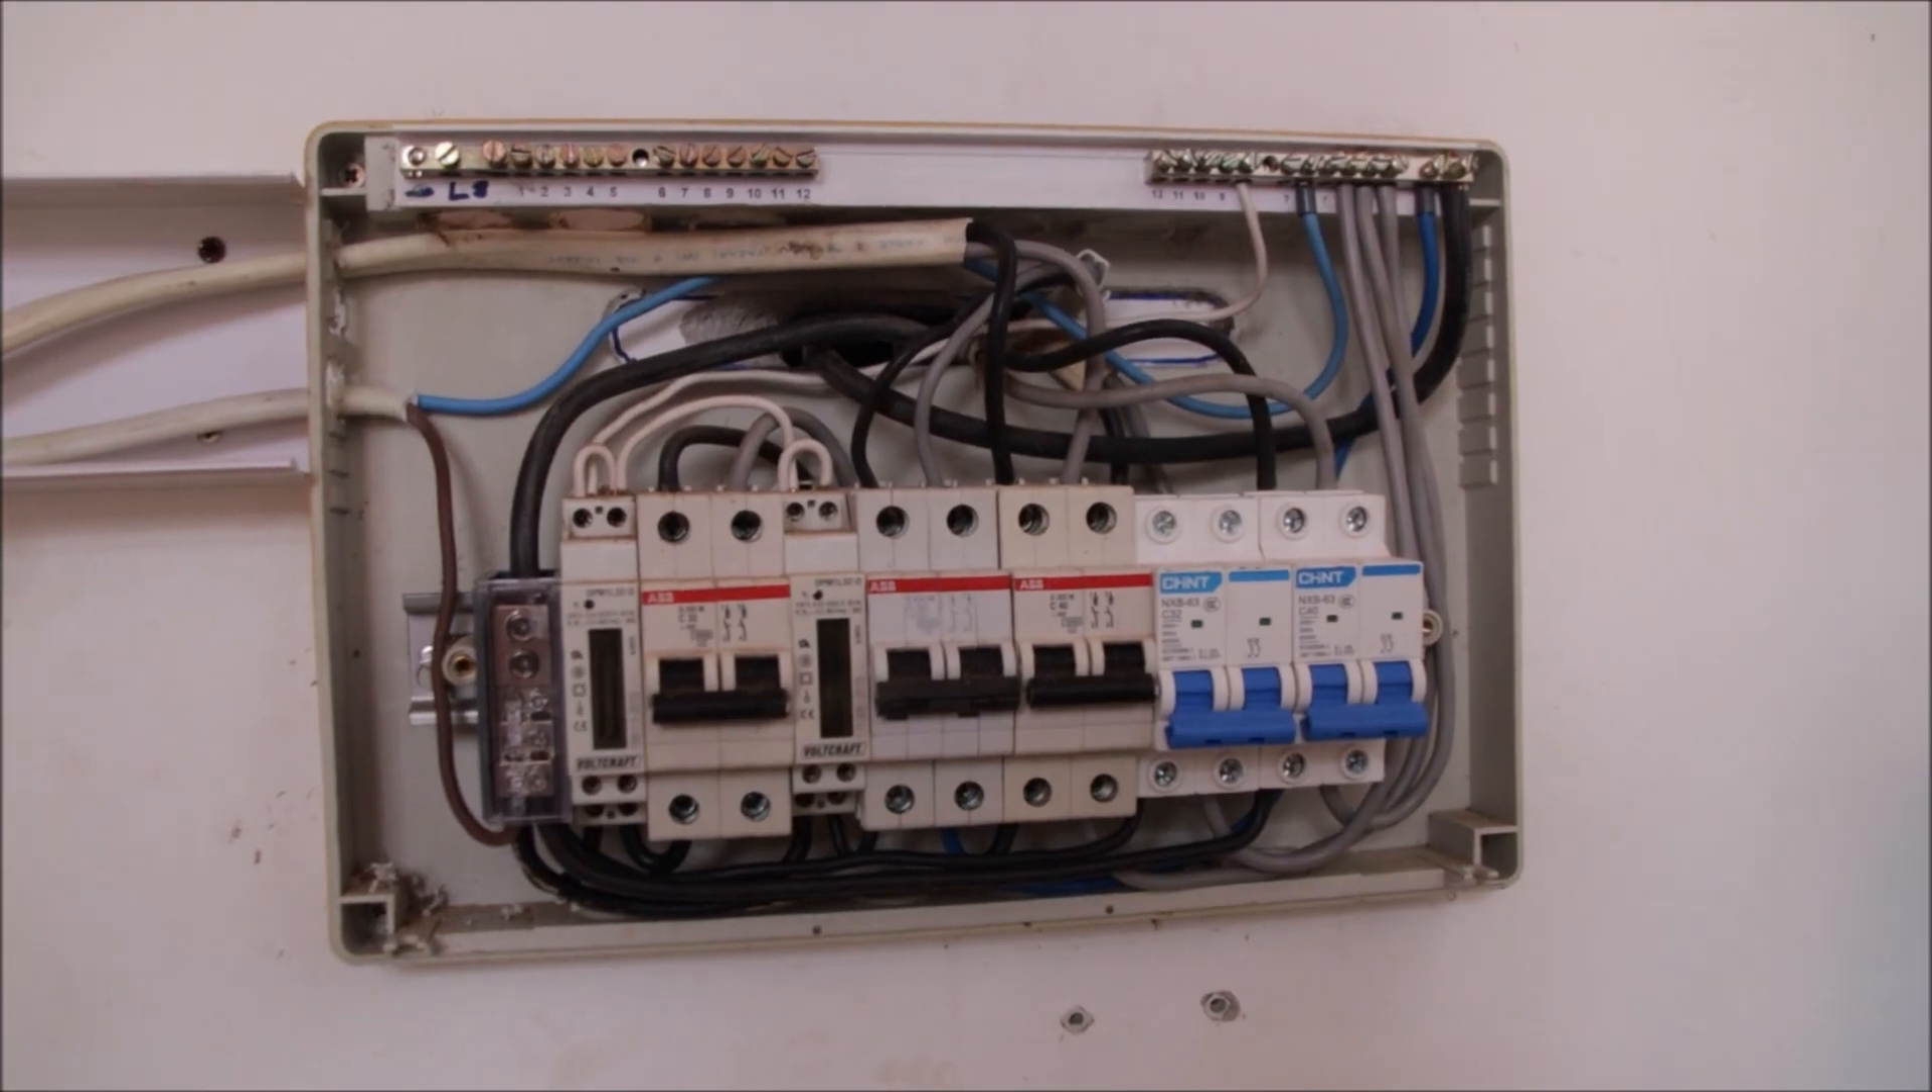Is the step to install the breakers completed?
Yes.